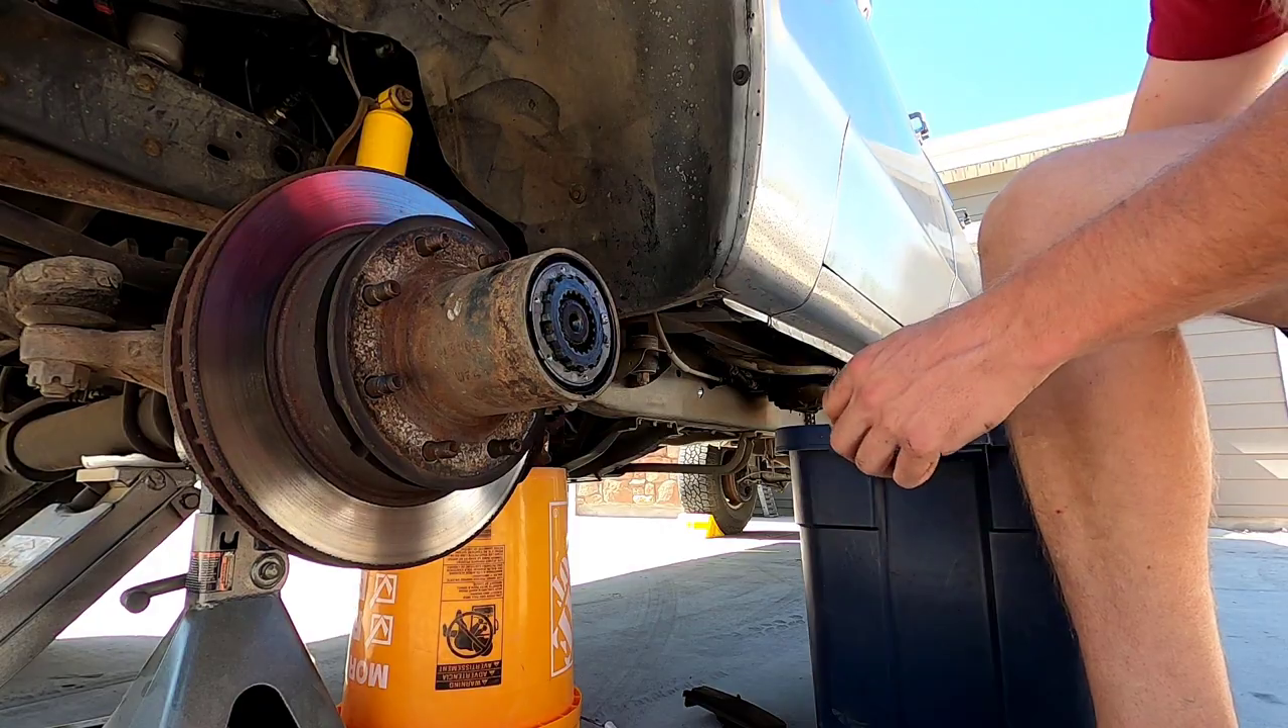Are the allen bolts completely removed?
Yes.